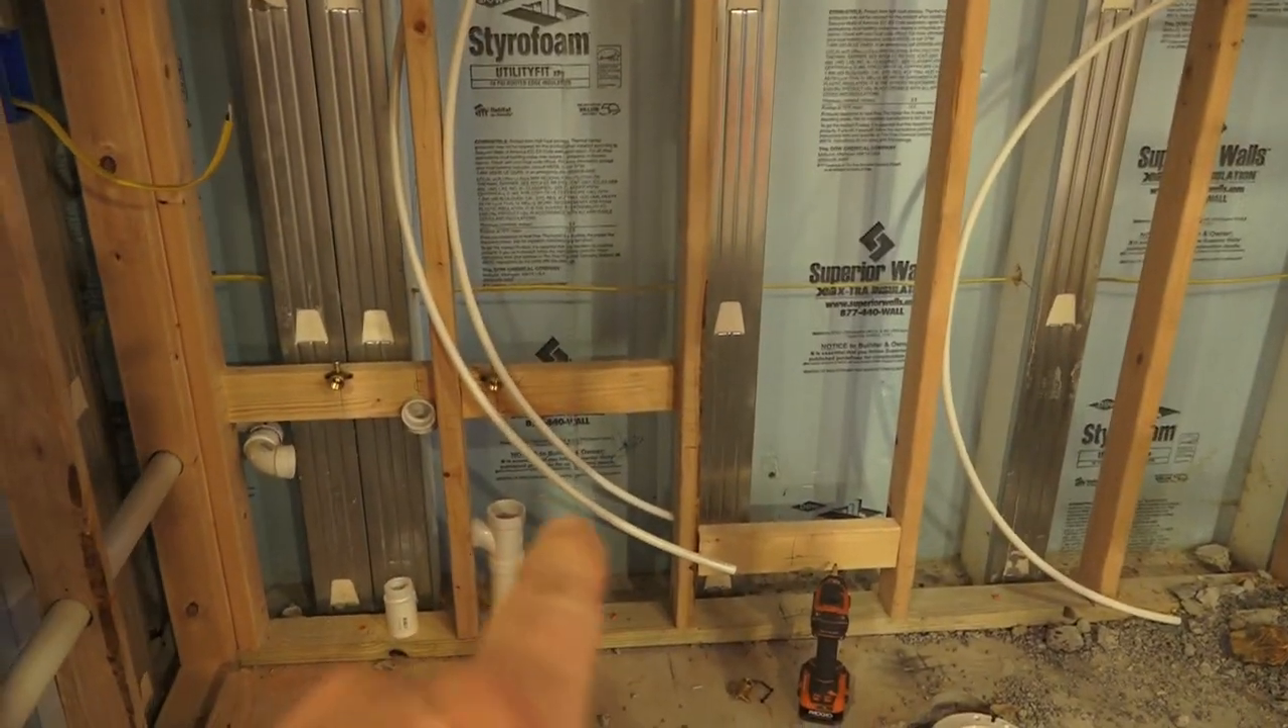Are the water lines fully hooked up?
No.